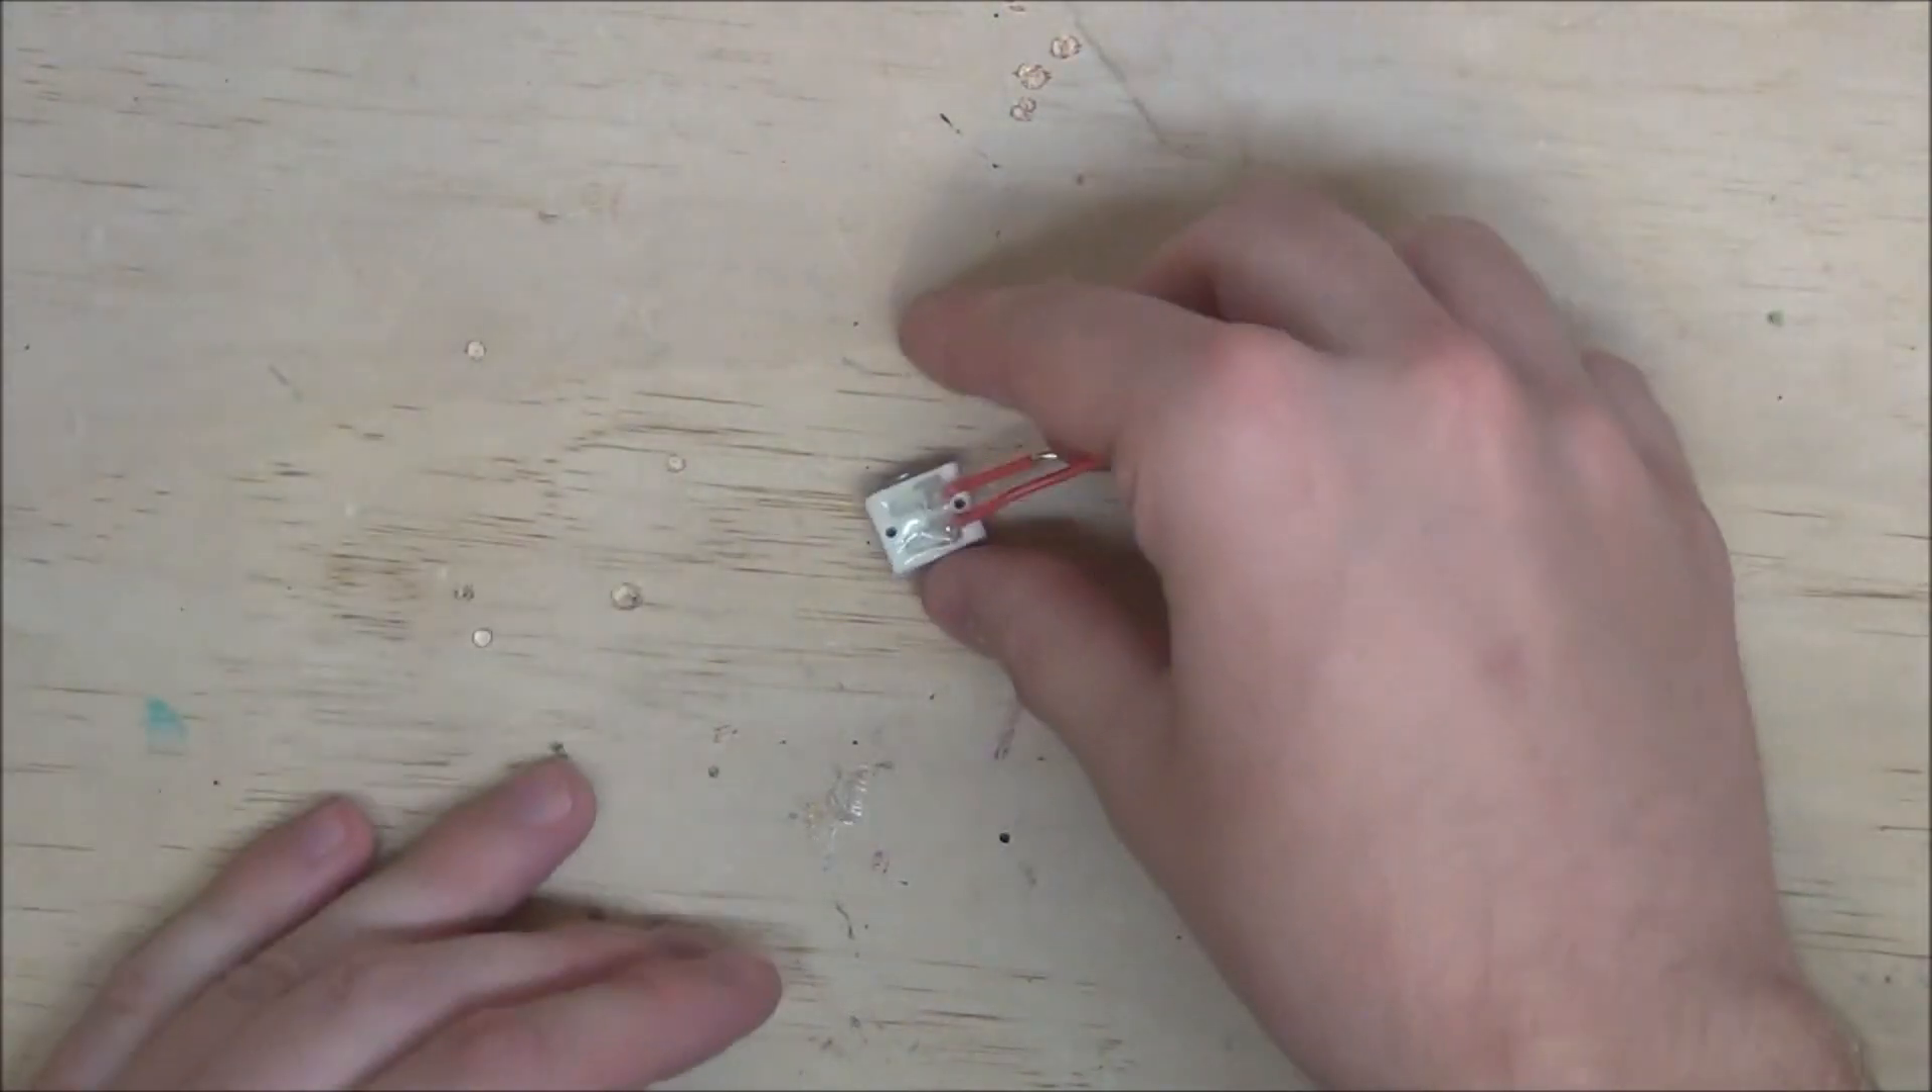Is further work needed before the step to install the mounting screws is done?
Yes.